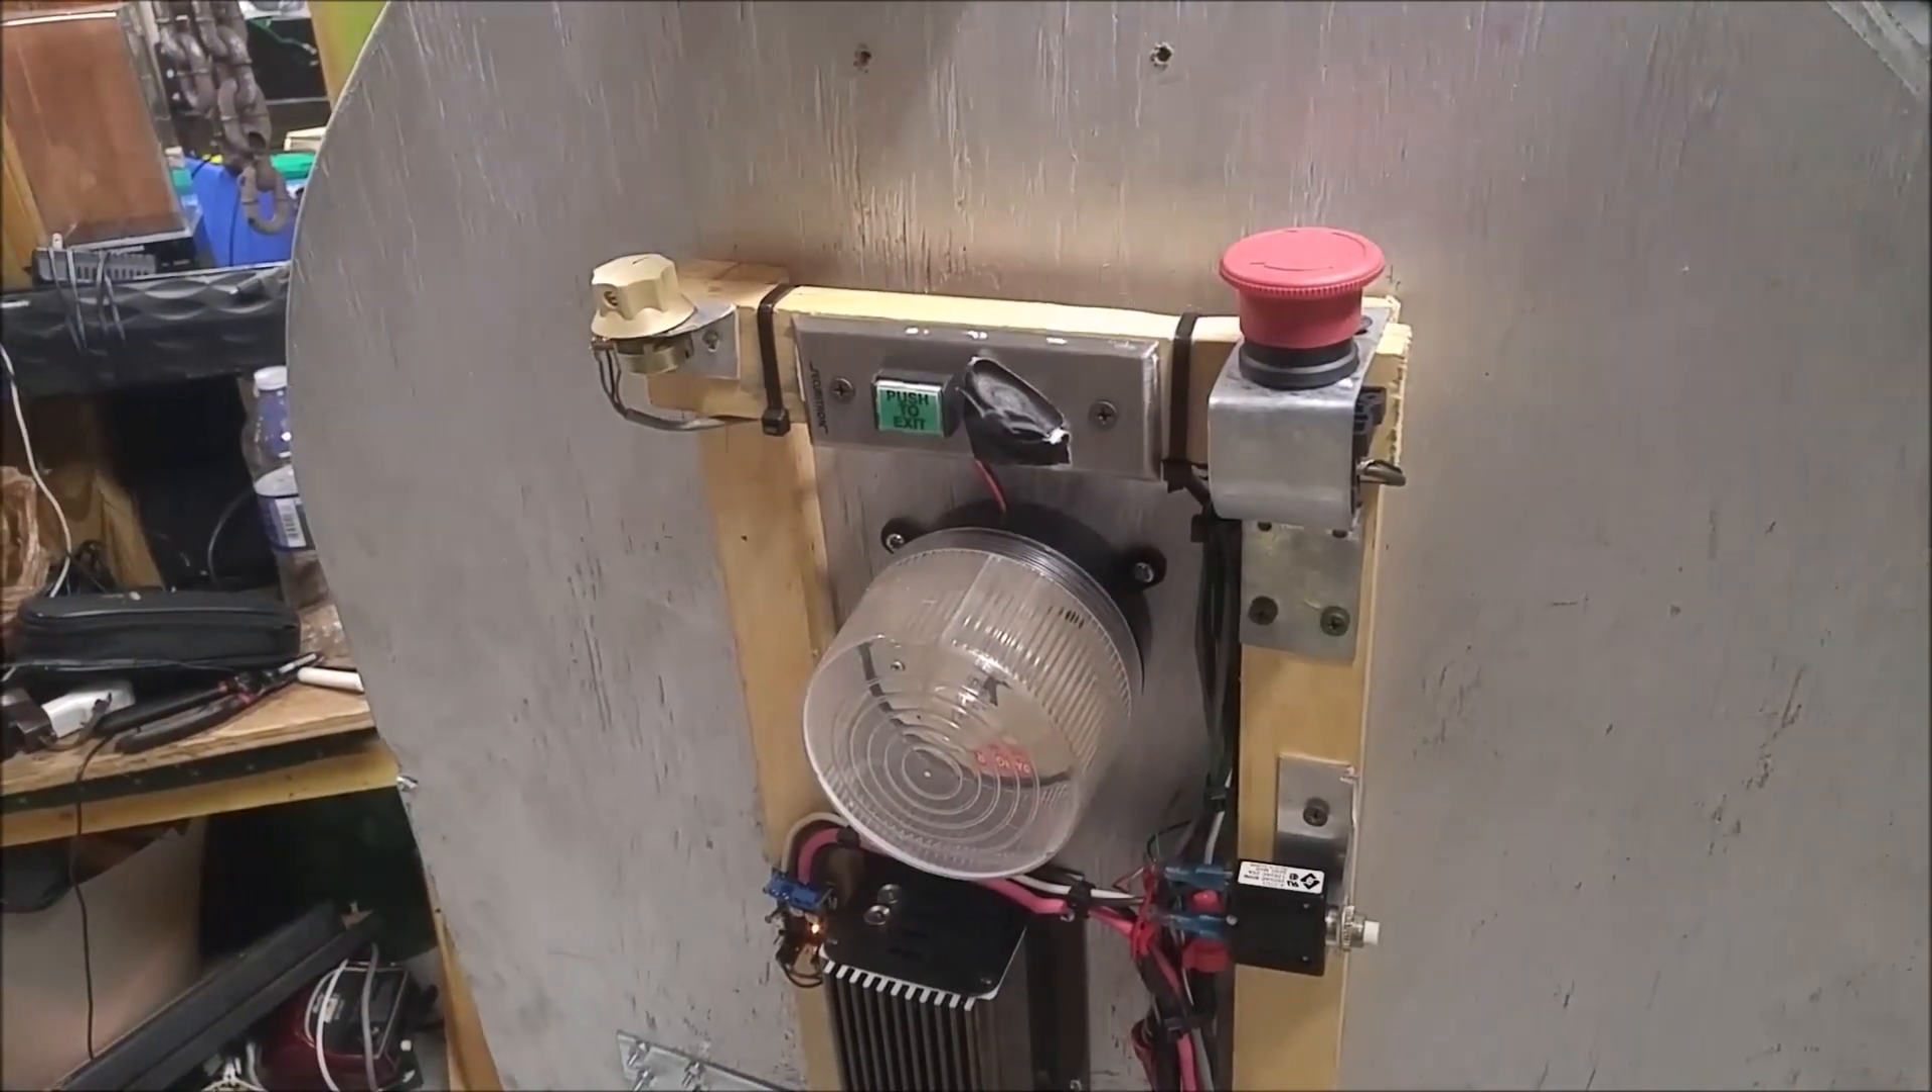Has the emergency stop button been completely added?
Yes.